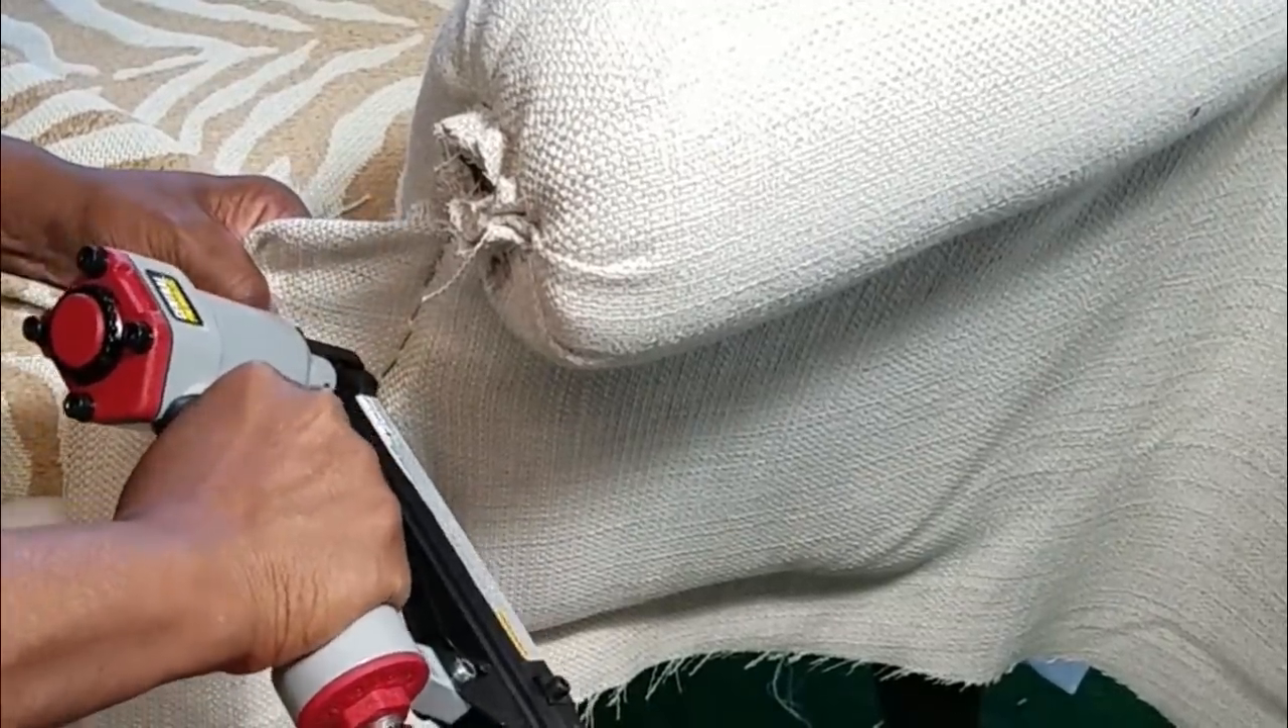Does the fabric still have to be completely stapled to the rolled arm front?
Yes.